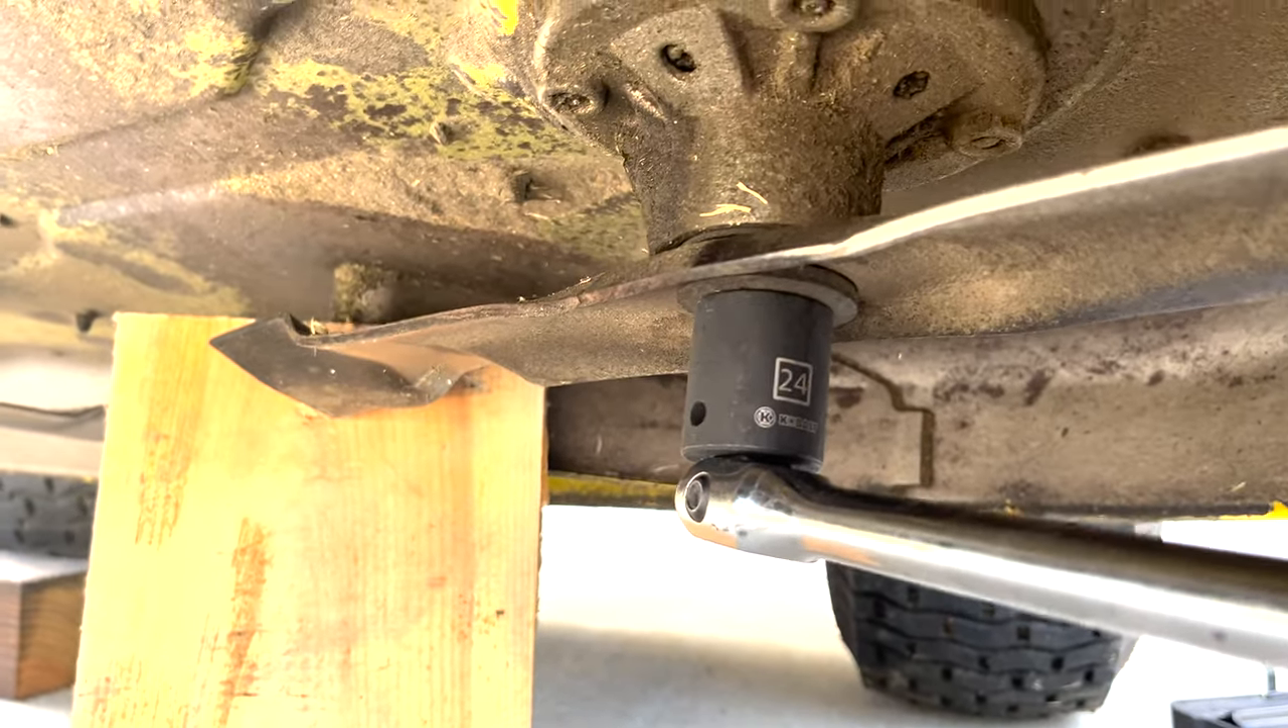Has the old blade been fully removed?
No.